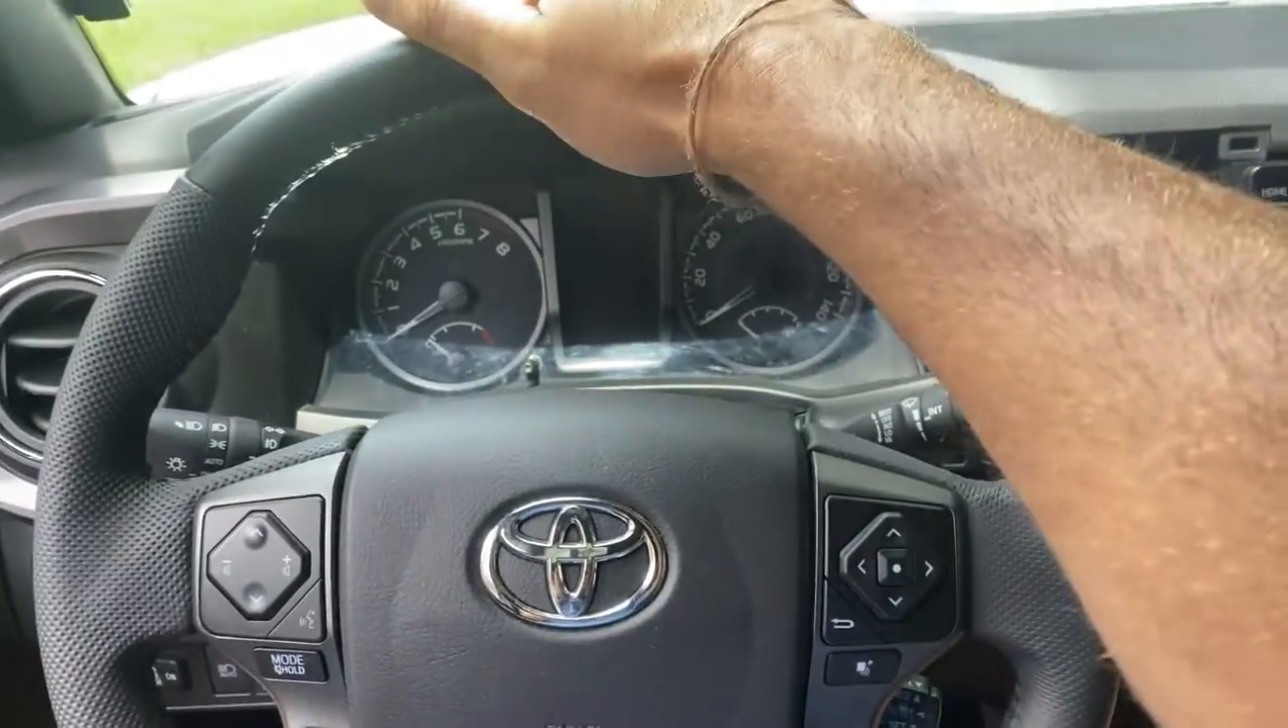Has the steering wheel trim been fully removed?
No.